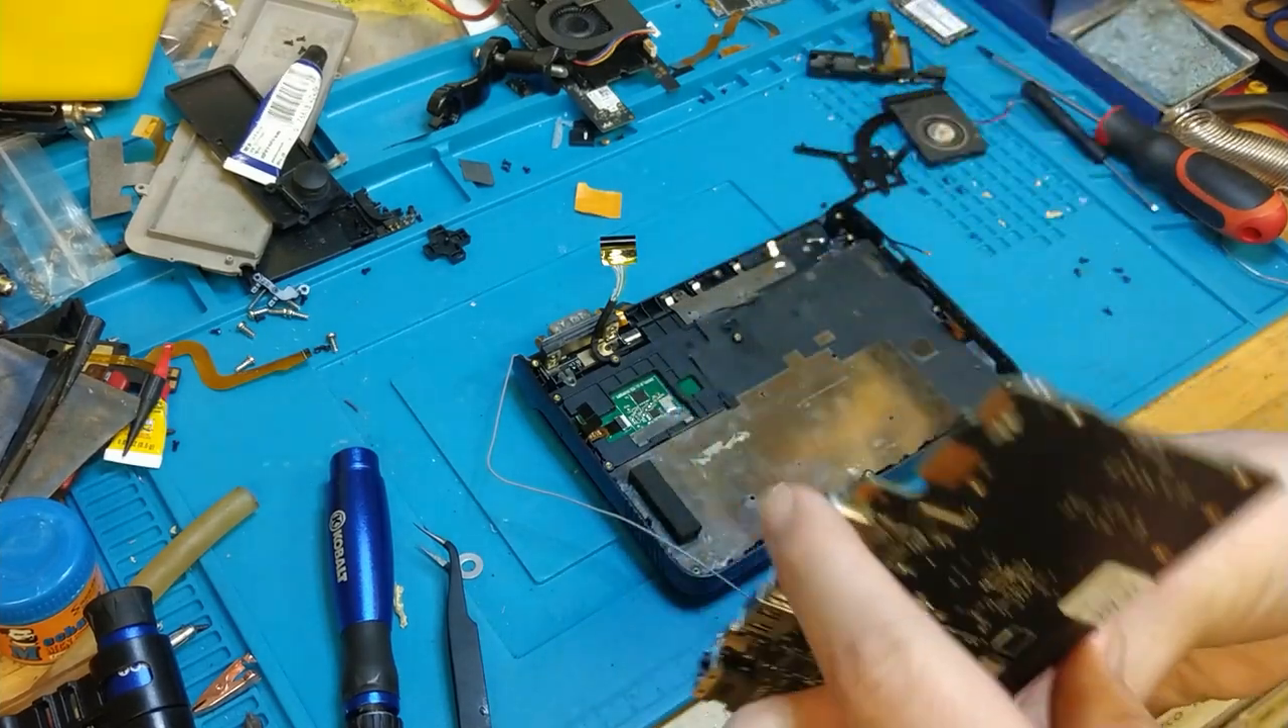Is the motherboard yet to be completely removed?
No.